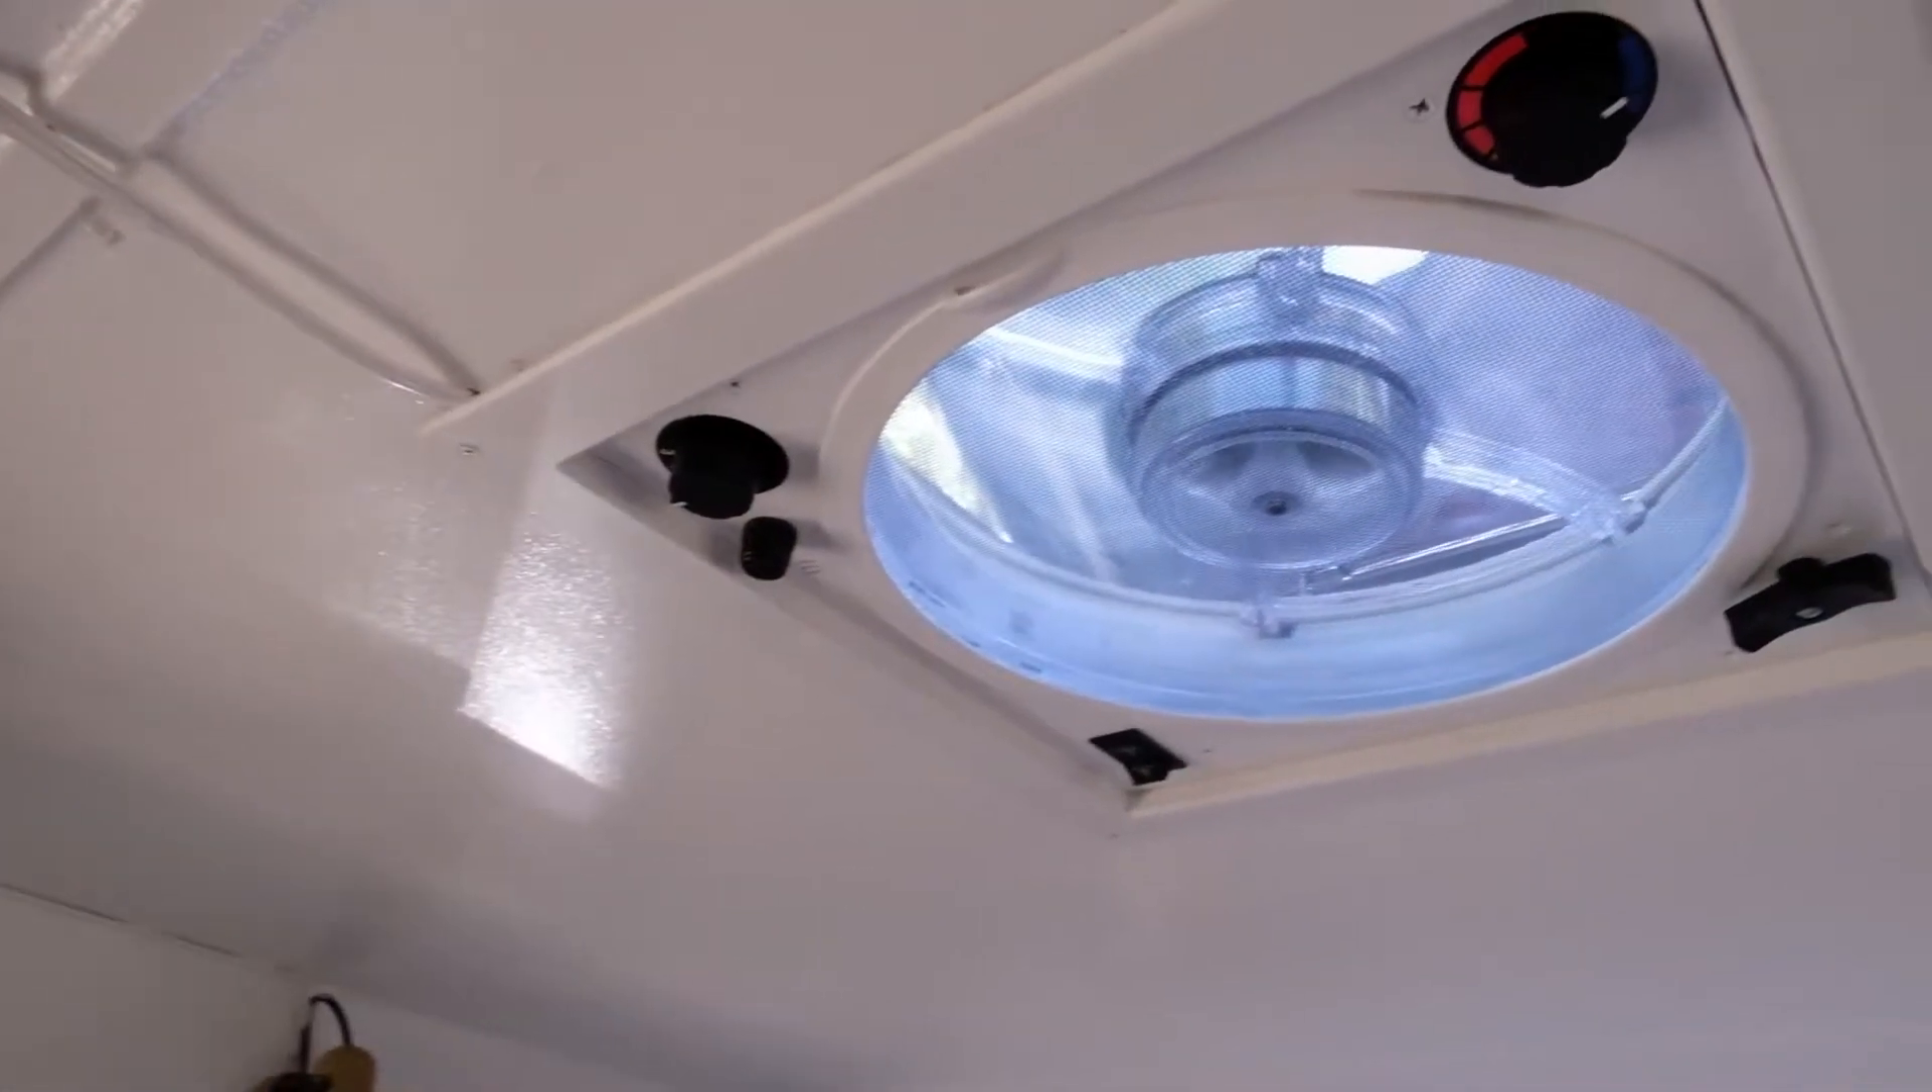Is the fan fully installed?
Yes.